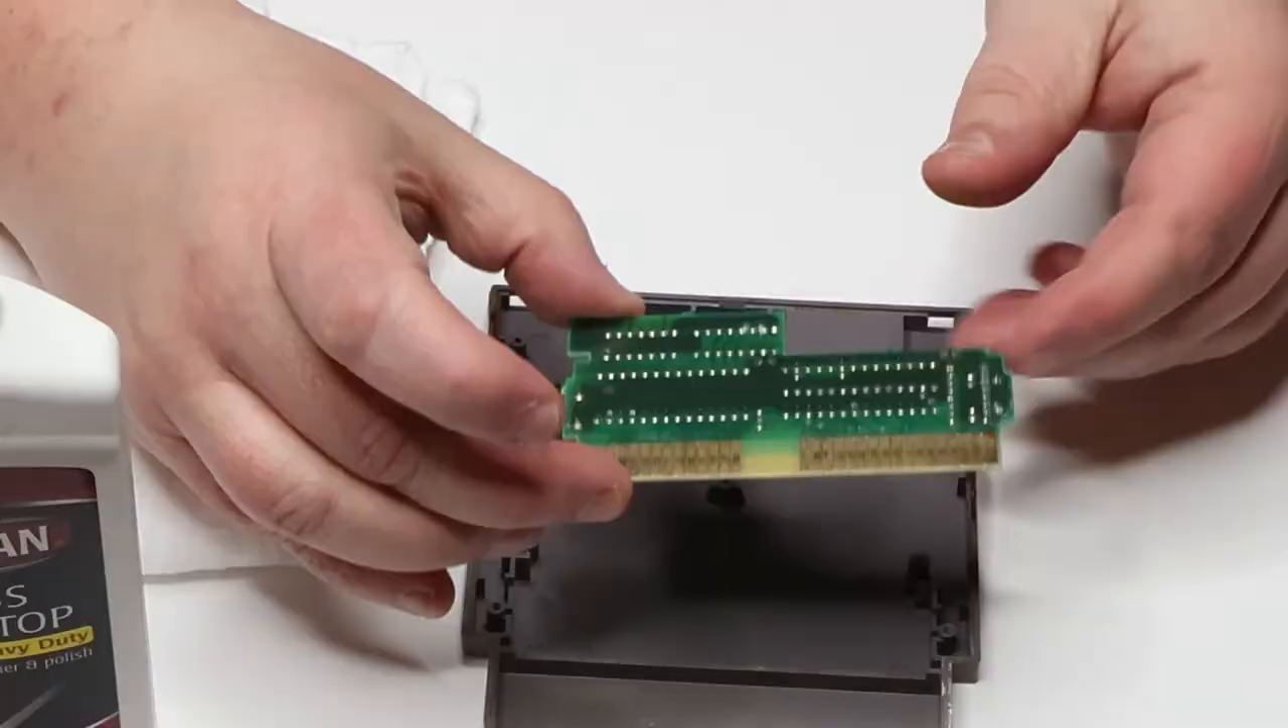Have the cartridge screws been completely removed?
Yes.